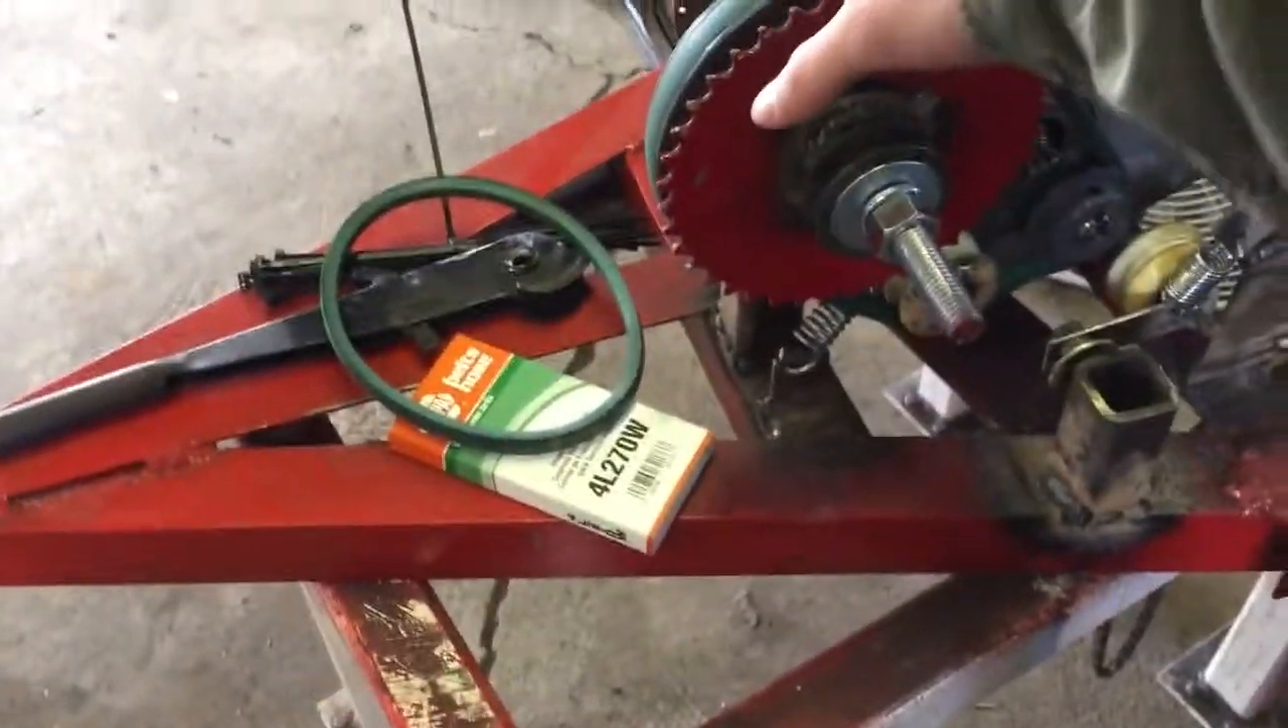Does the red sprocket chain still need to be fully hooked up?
Yes.